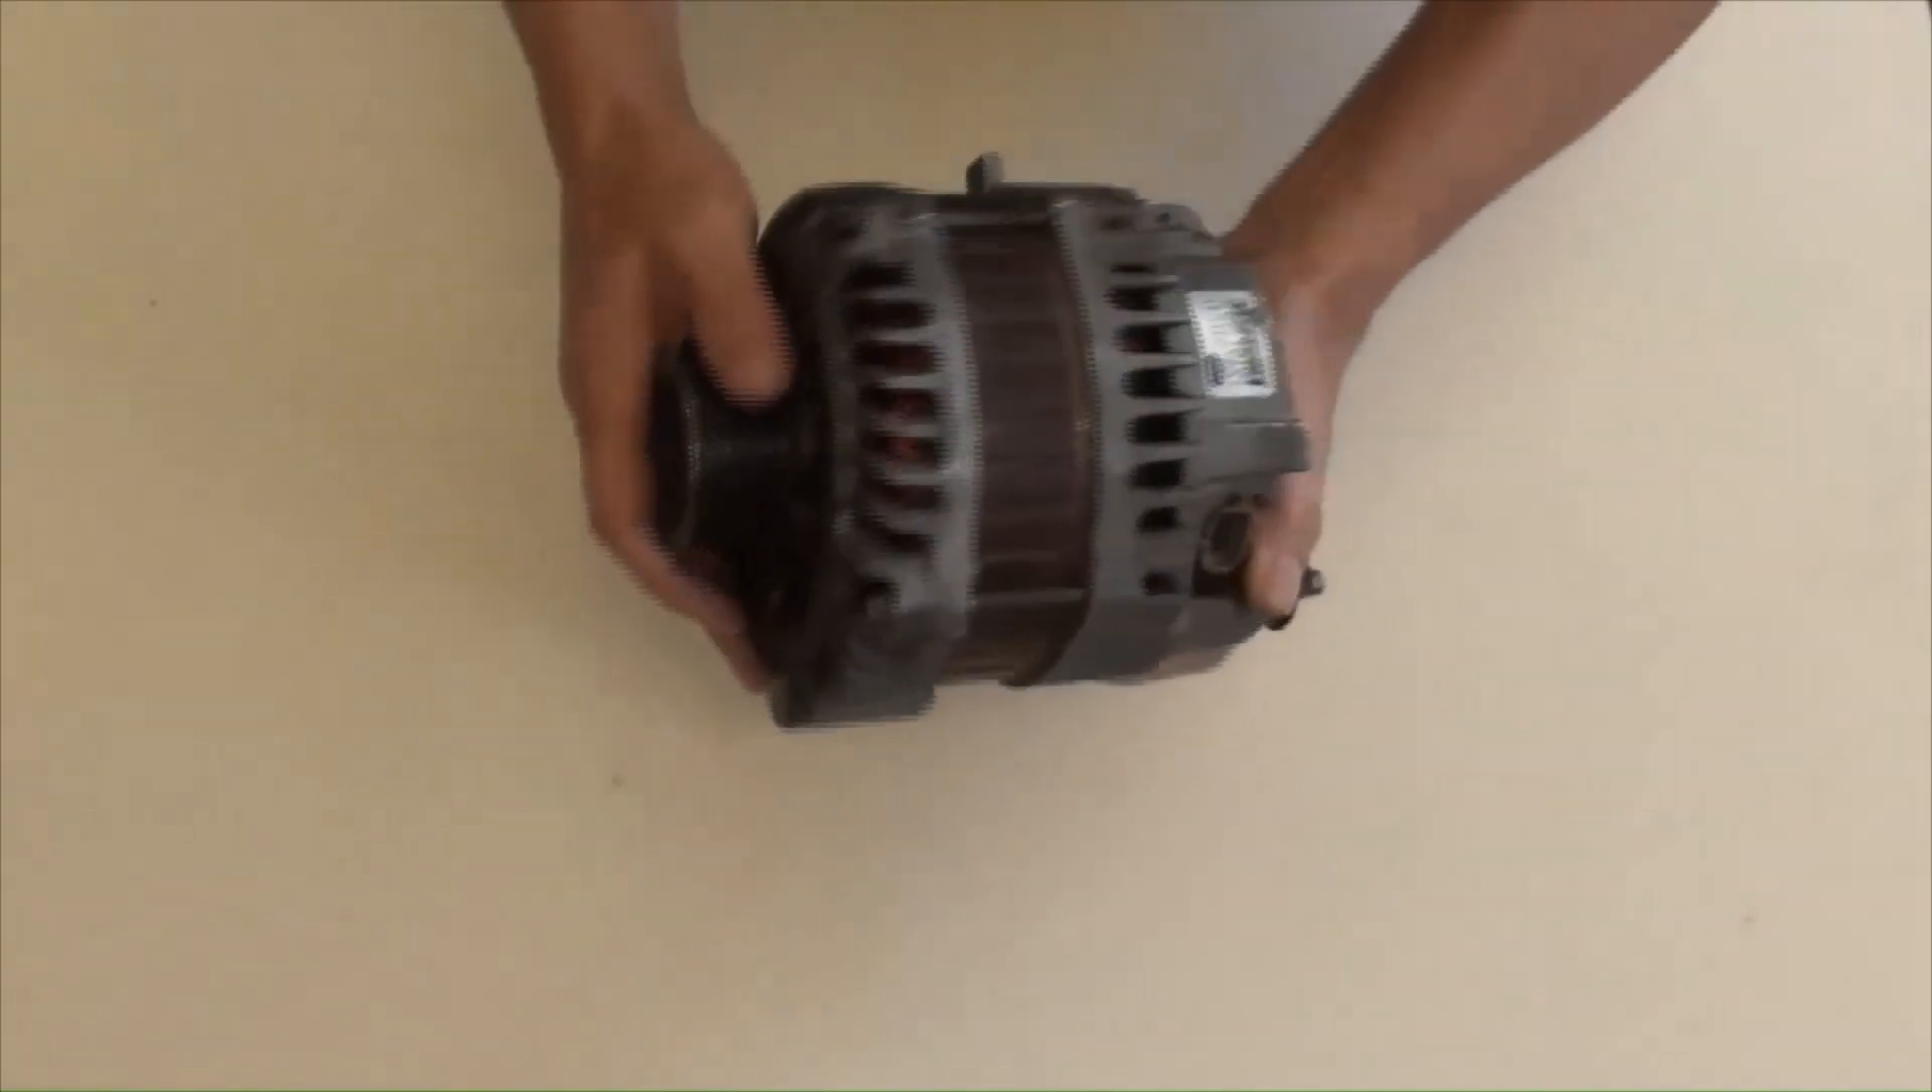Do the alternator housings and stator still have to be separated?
Yes.